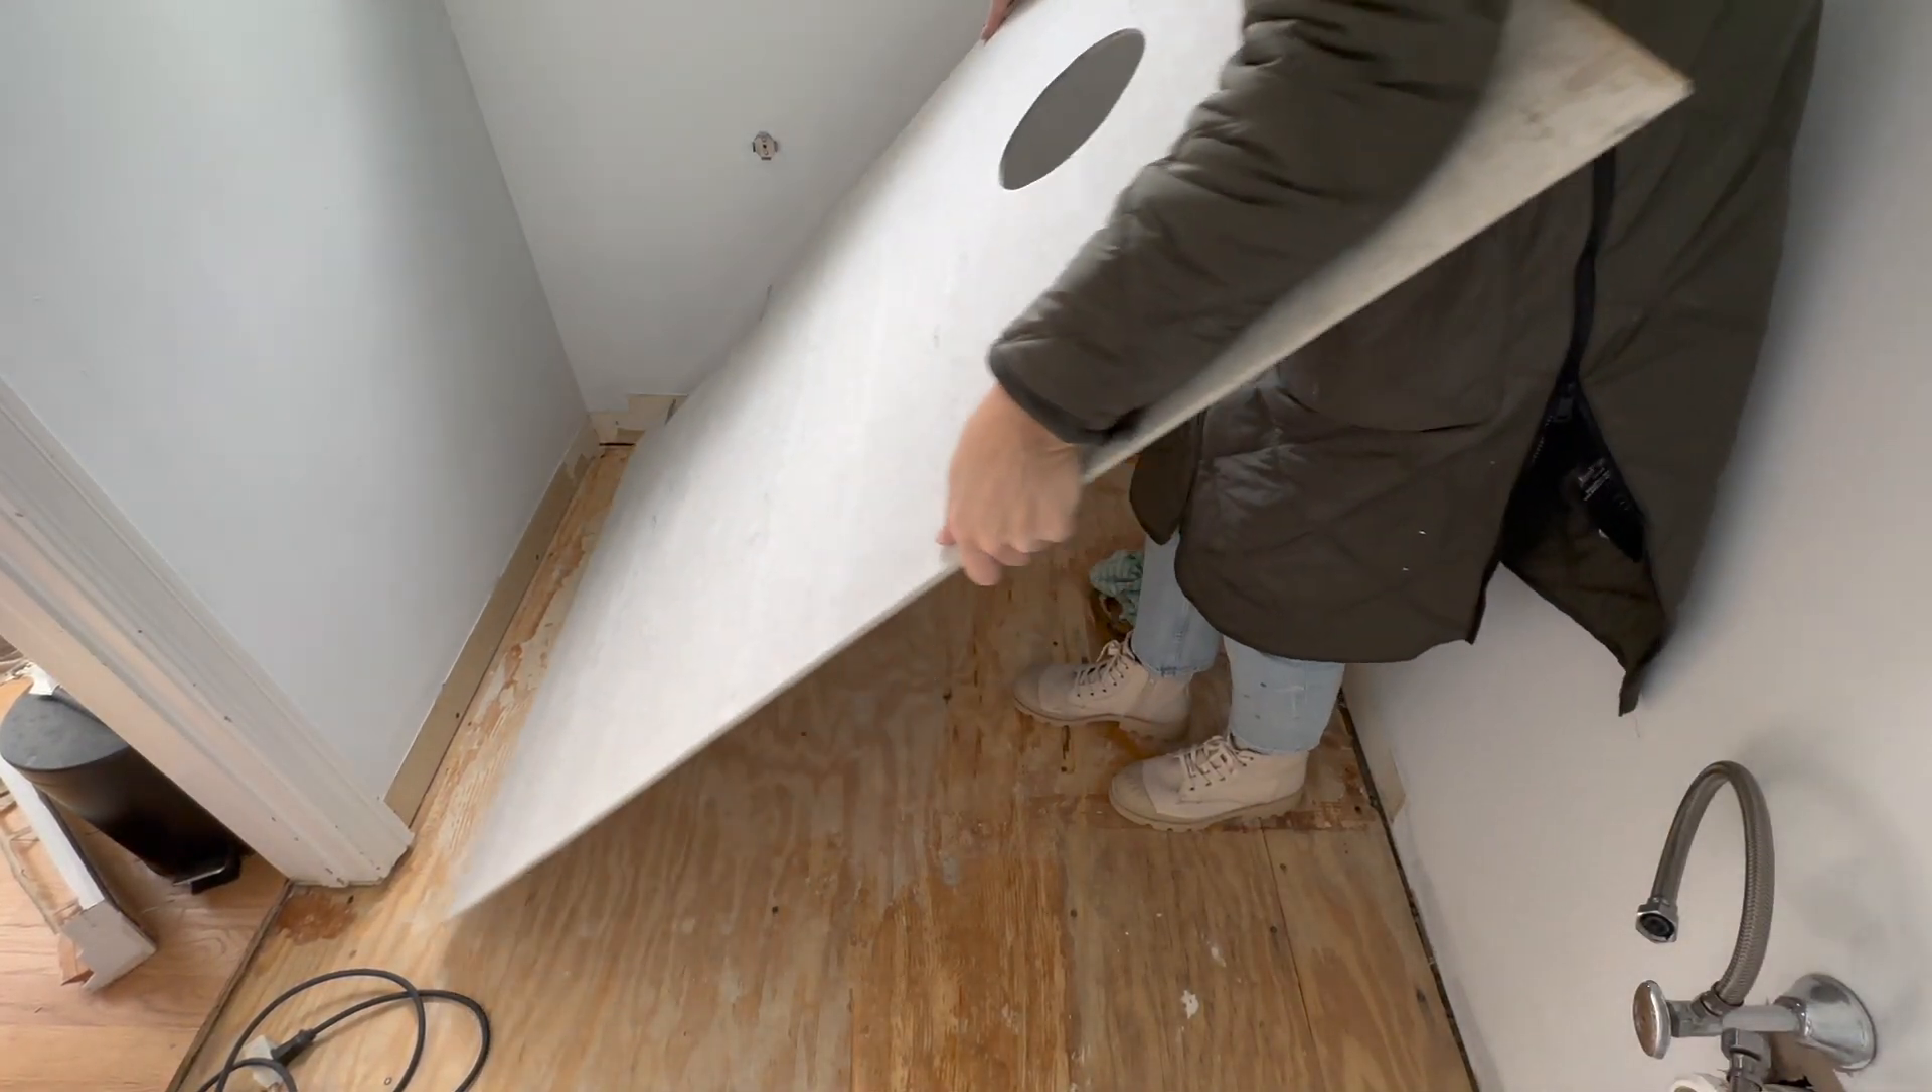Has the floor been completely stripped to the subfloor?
Yes.